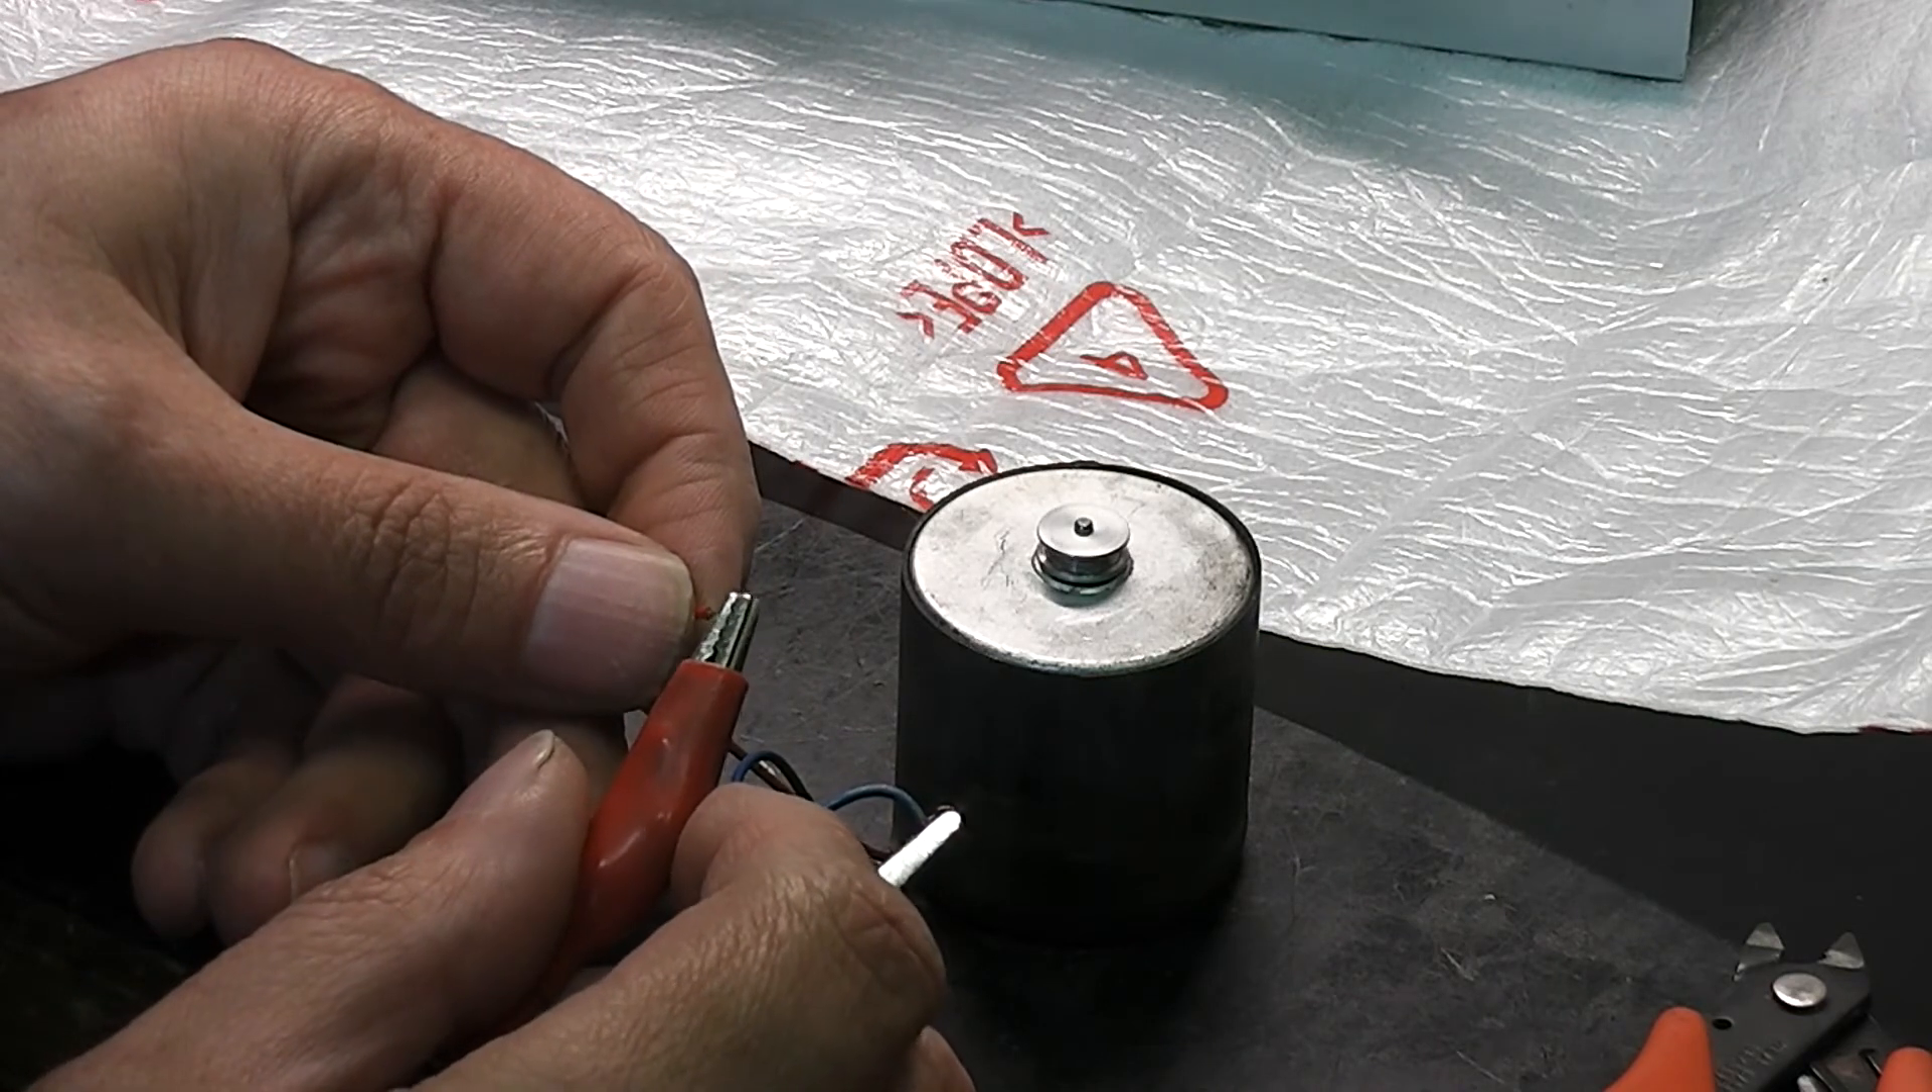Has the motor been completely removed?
Yes.